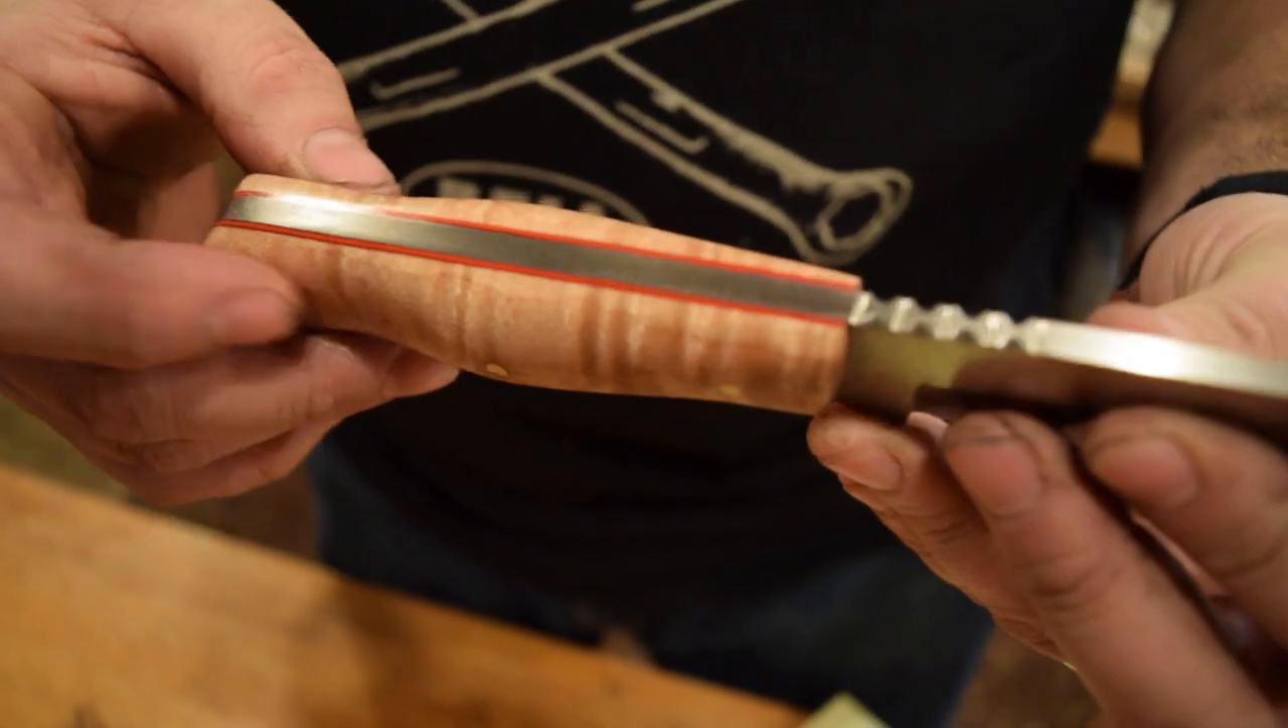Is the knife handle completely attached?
Yes.